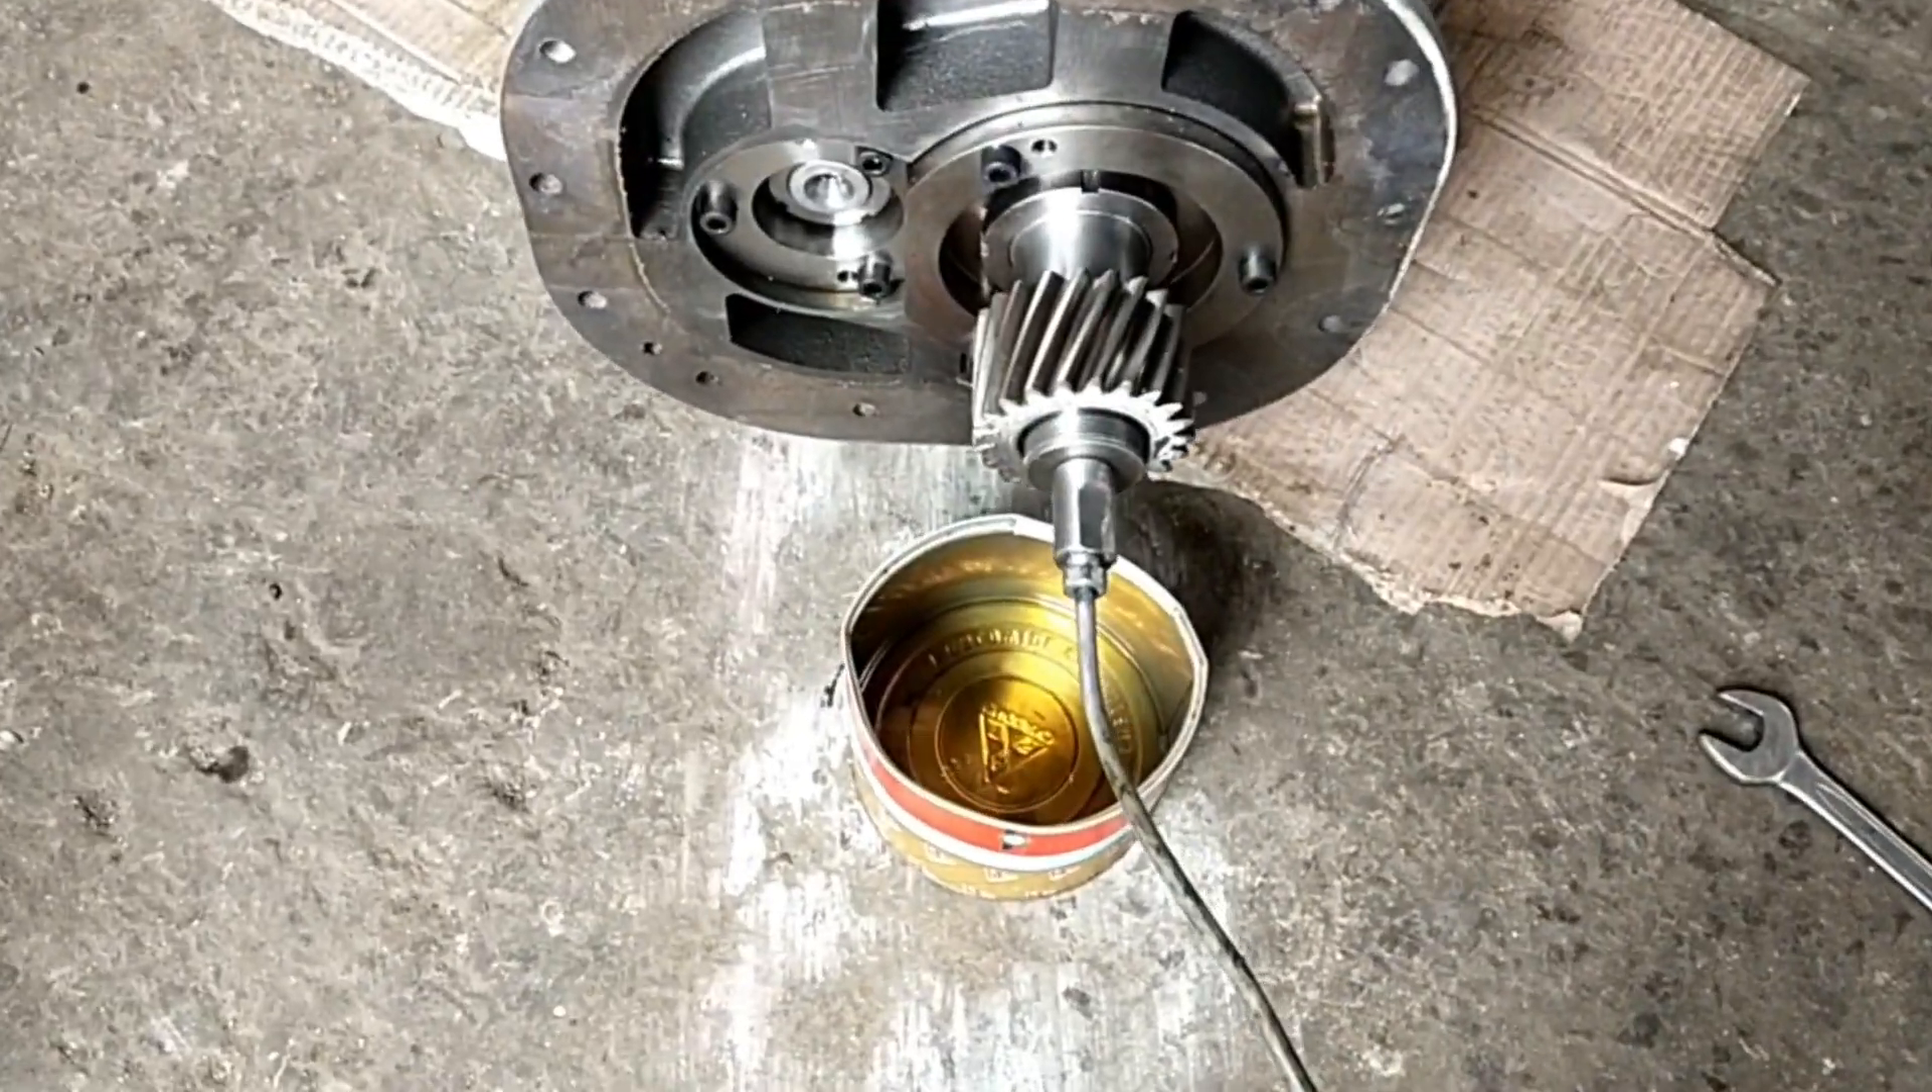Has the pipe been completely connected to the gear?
Yes.